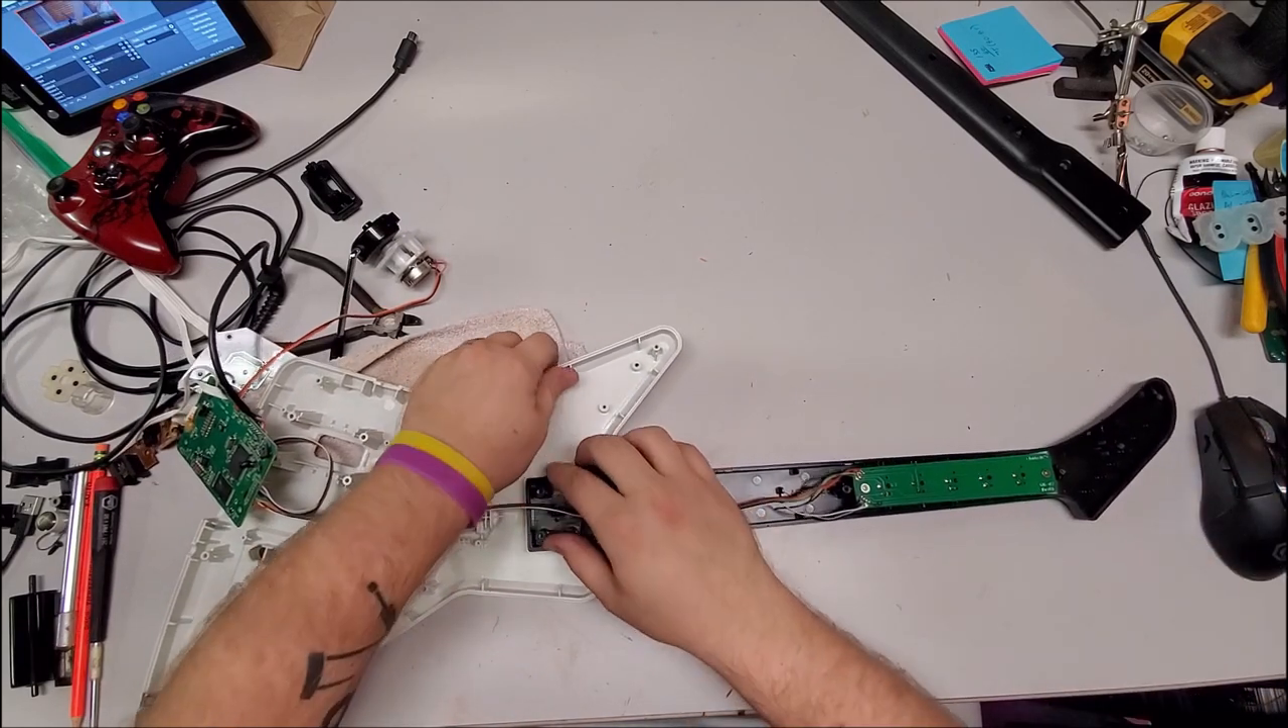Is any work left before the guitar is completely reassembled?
Yes.